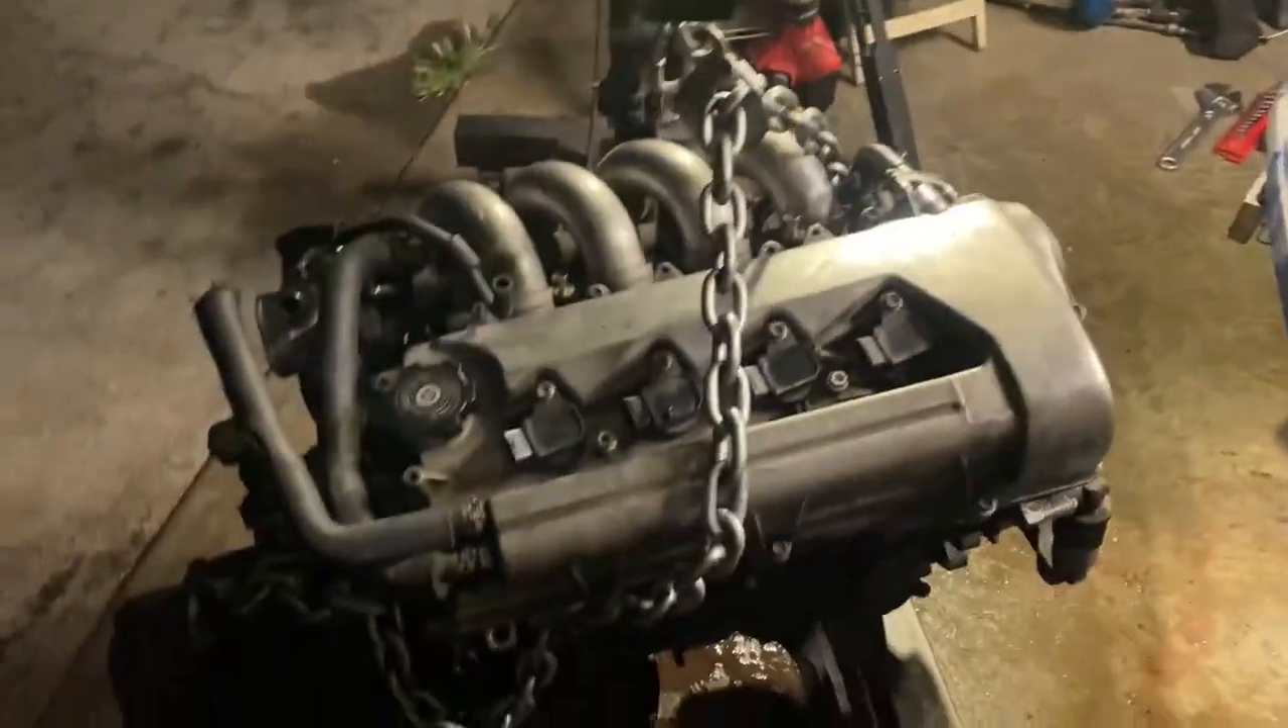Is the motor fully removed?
Yes.